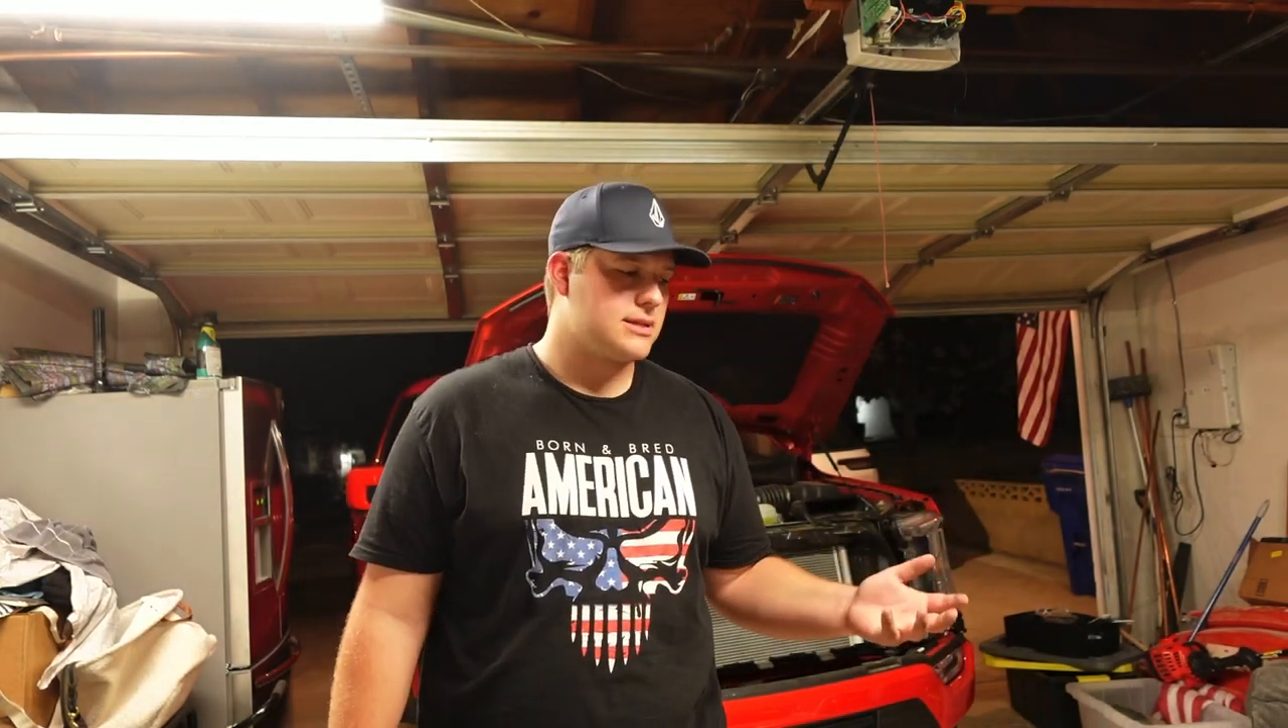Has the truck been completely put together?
No.